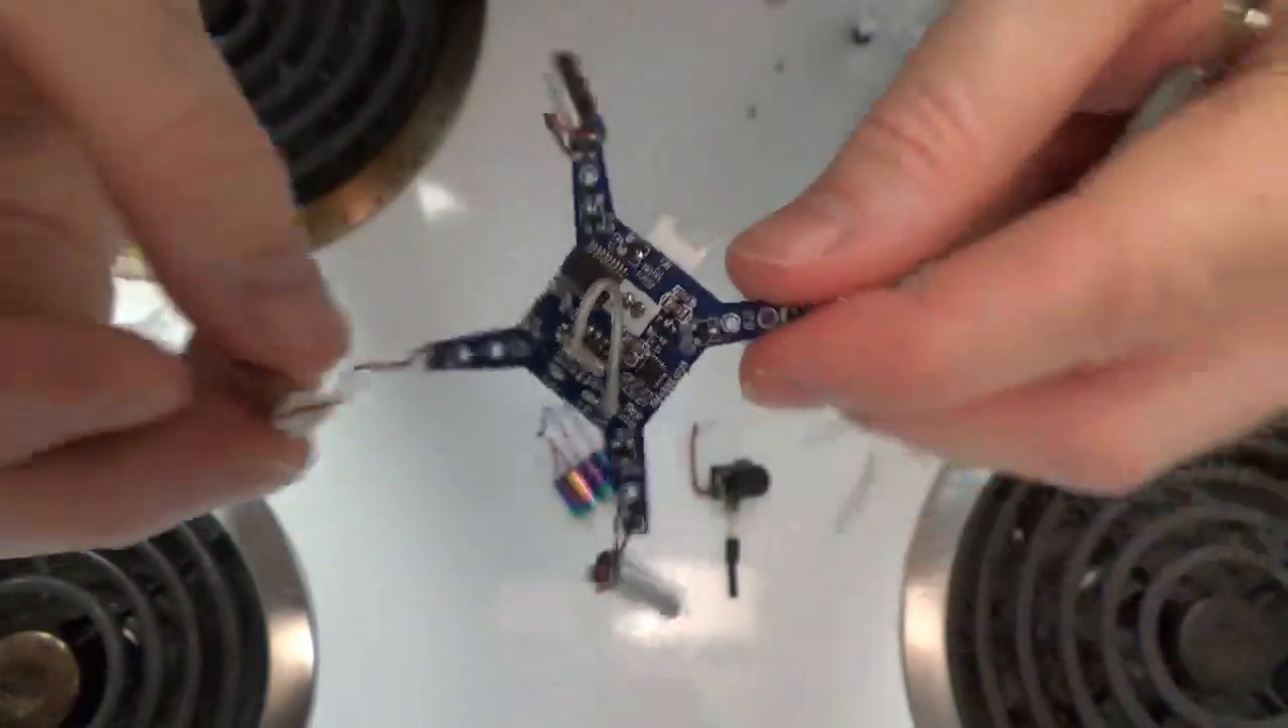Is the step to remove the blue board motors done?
No.